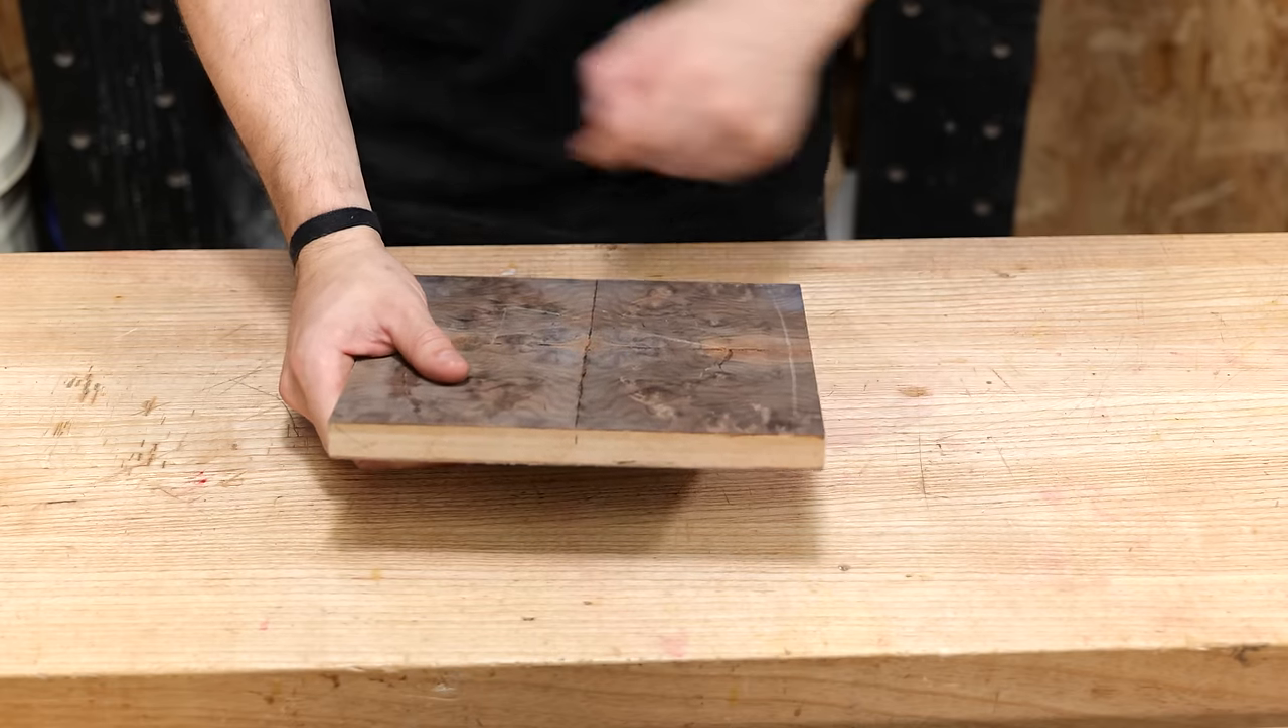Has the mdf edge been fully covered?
No.